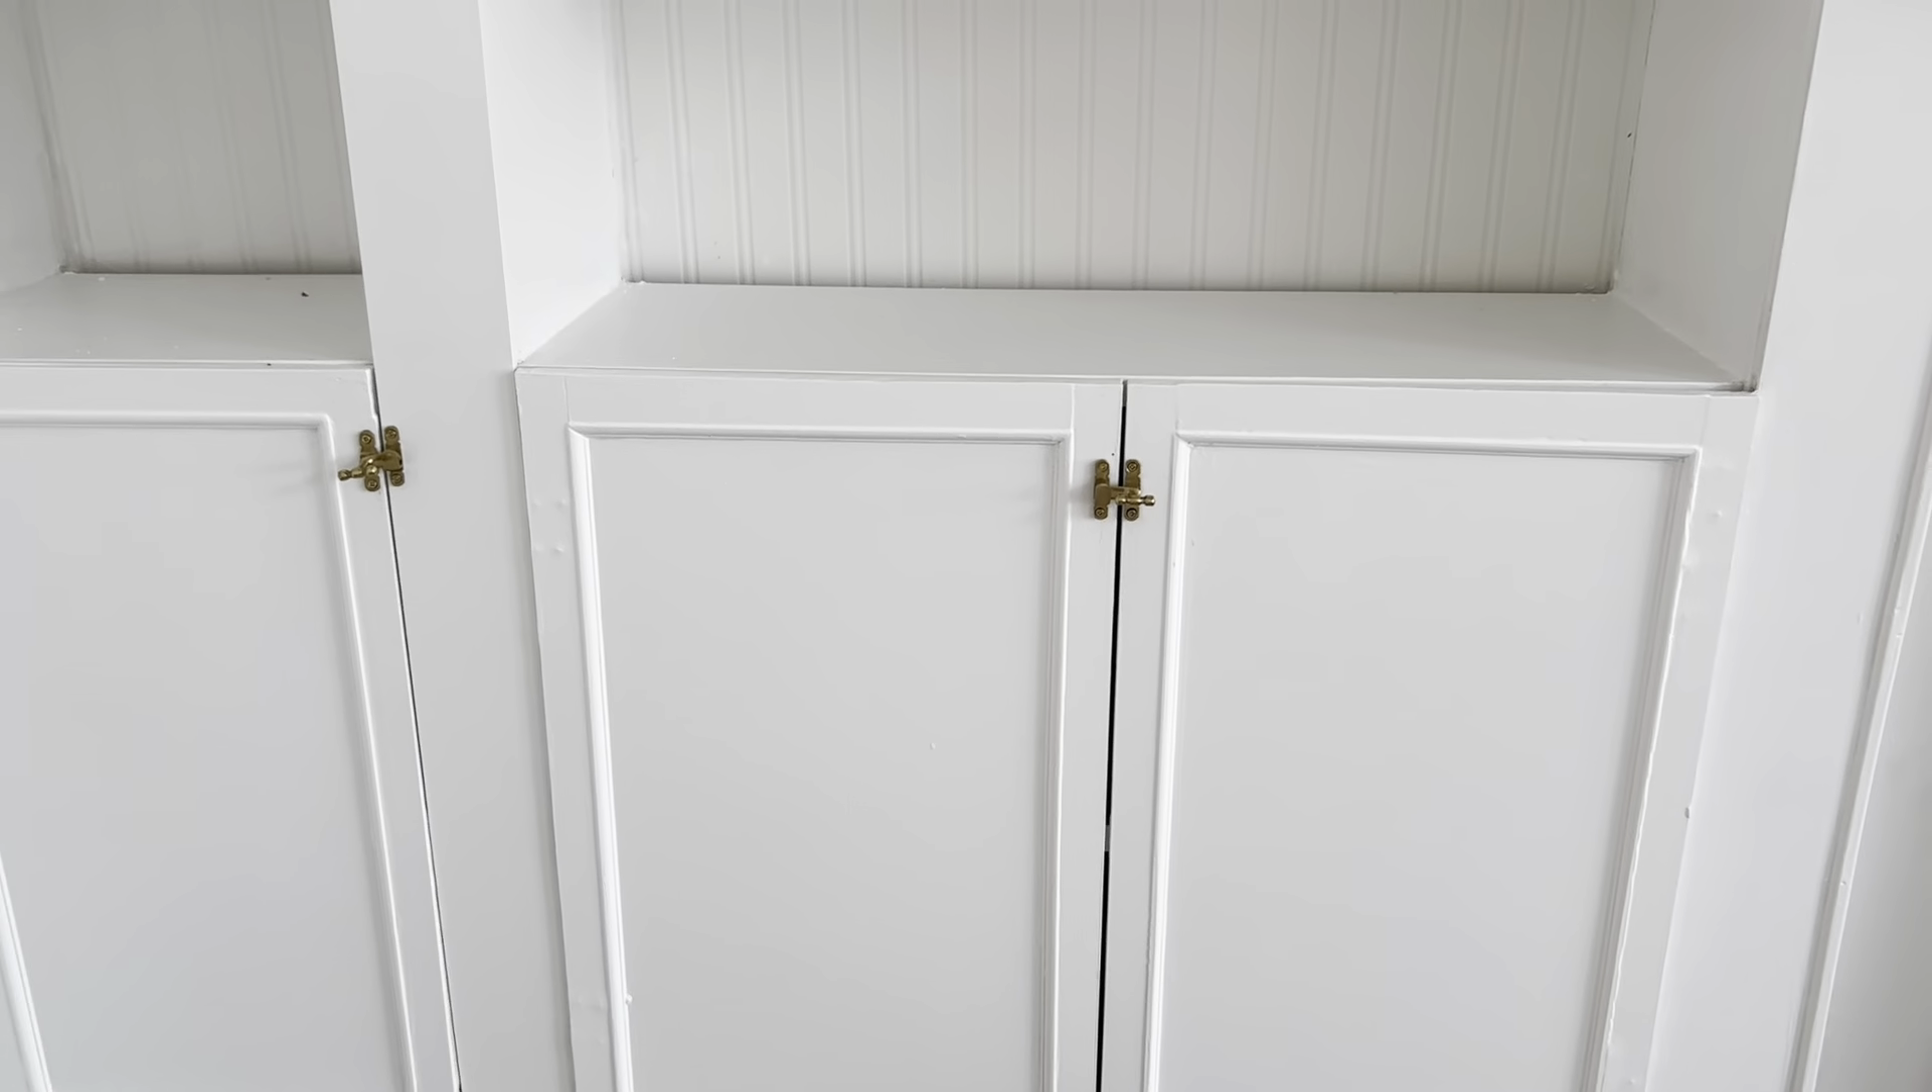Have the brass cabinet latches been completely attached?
Yes.